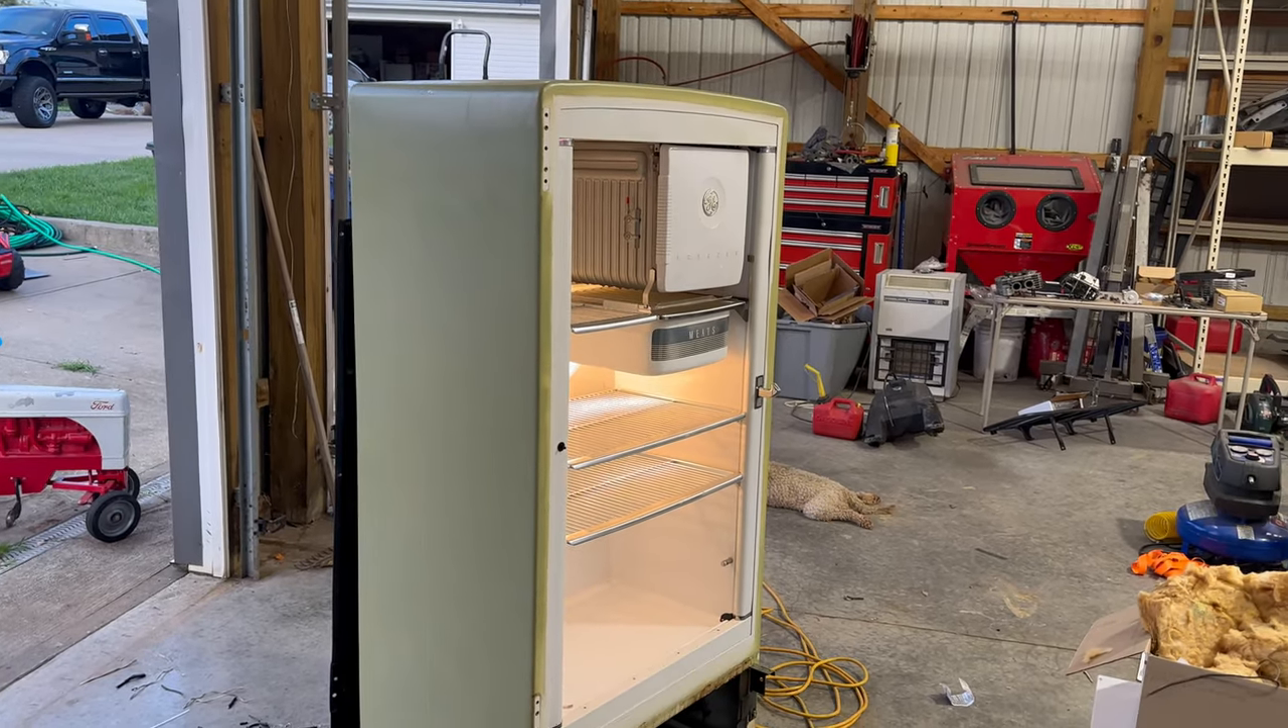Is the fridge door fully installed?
No.